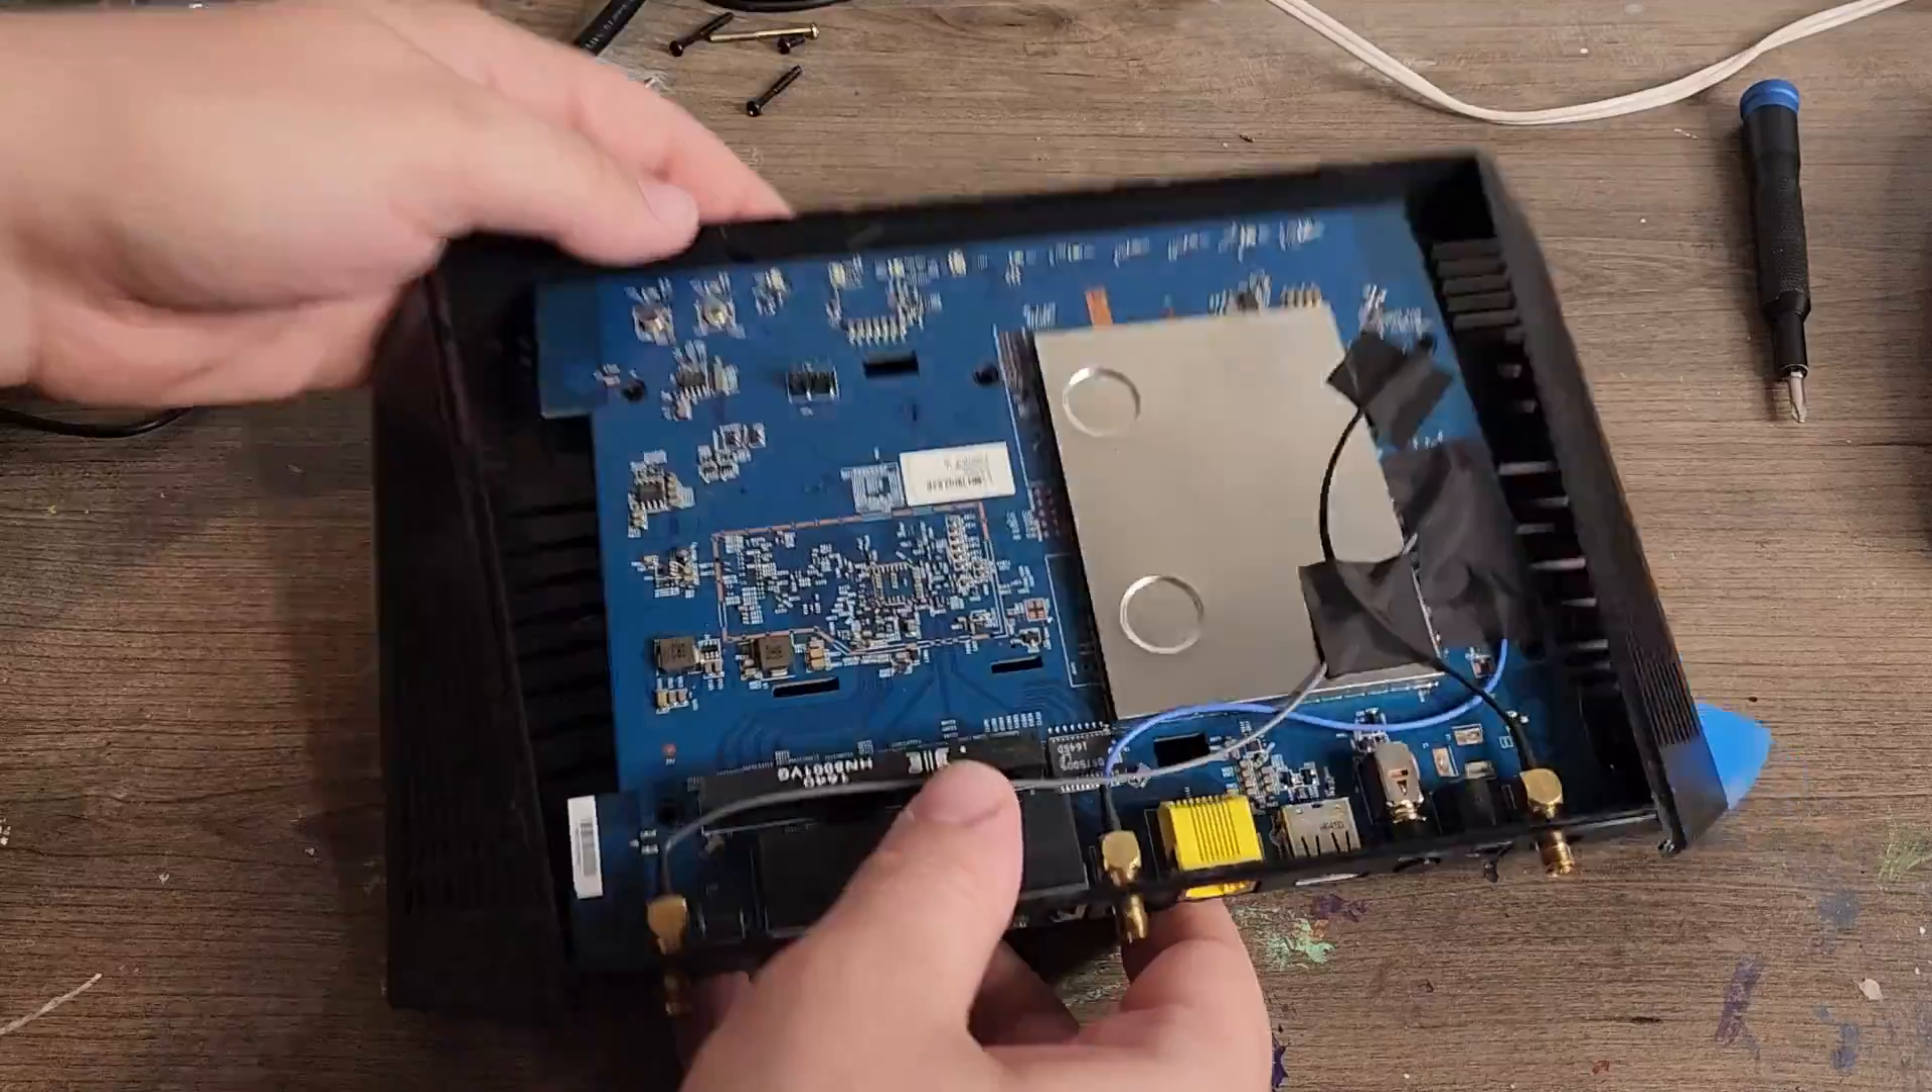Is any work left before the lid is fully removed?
No.